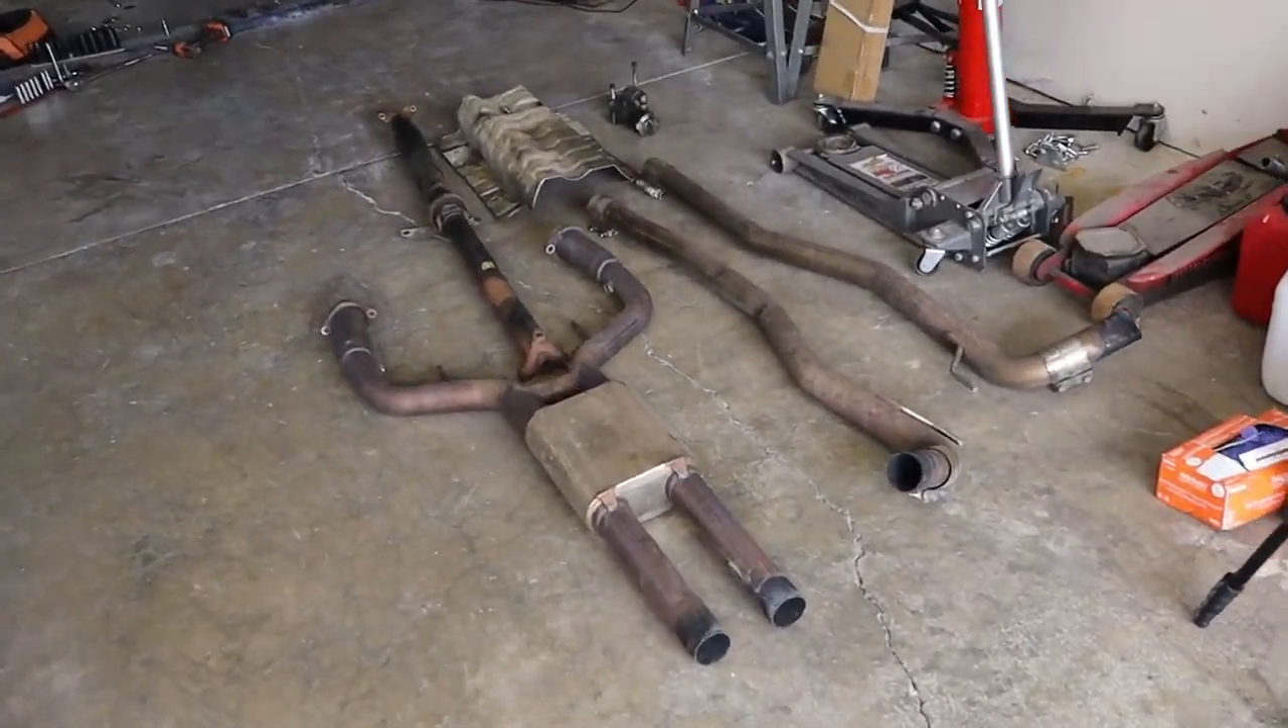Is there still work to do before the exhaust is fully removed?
No.